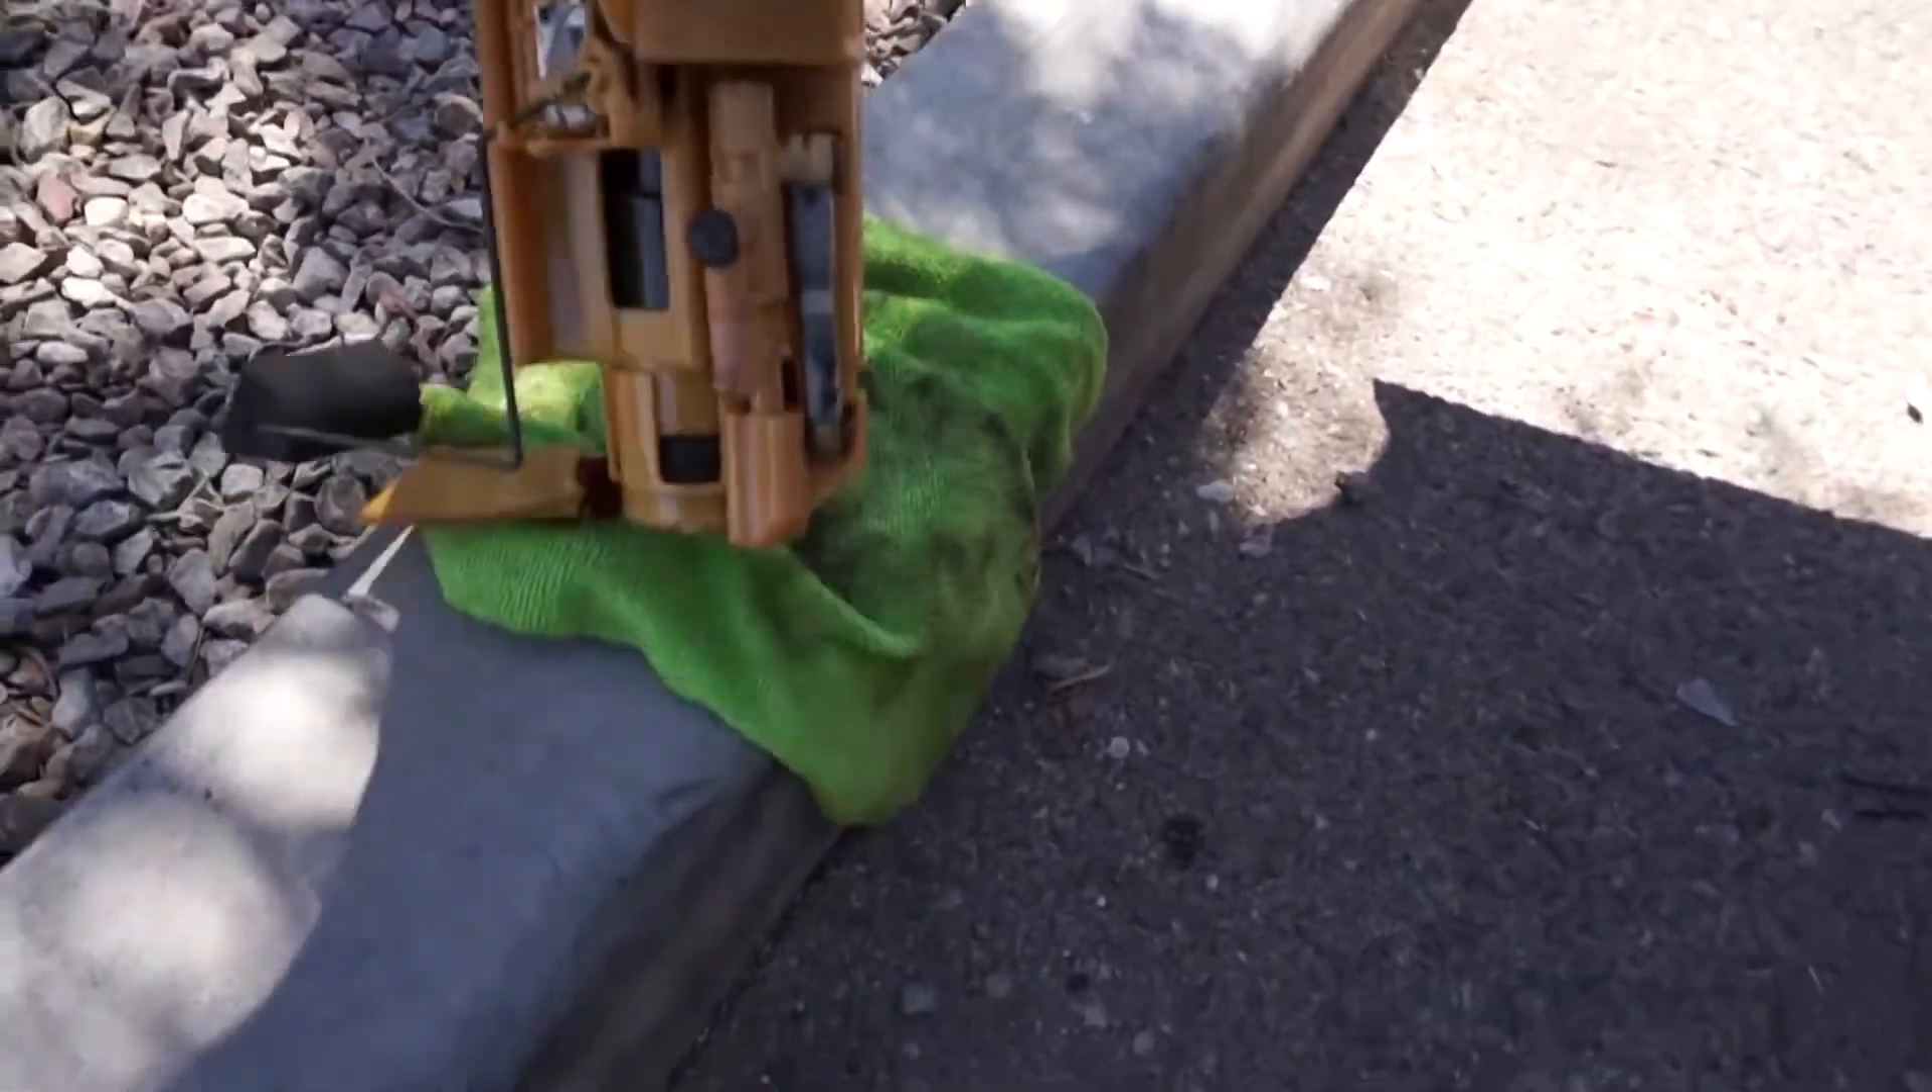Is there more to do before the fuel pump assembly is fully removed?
No.